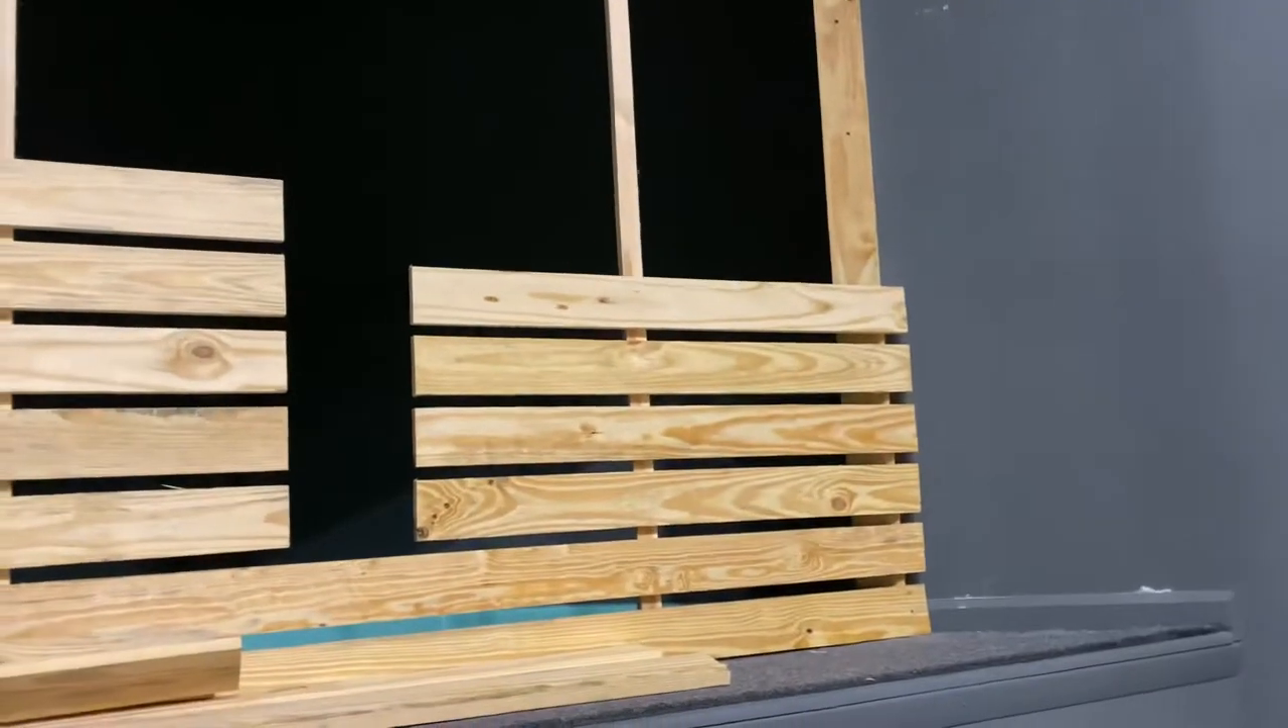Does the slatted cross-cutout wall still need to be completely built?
Yes.